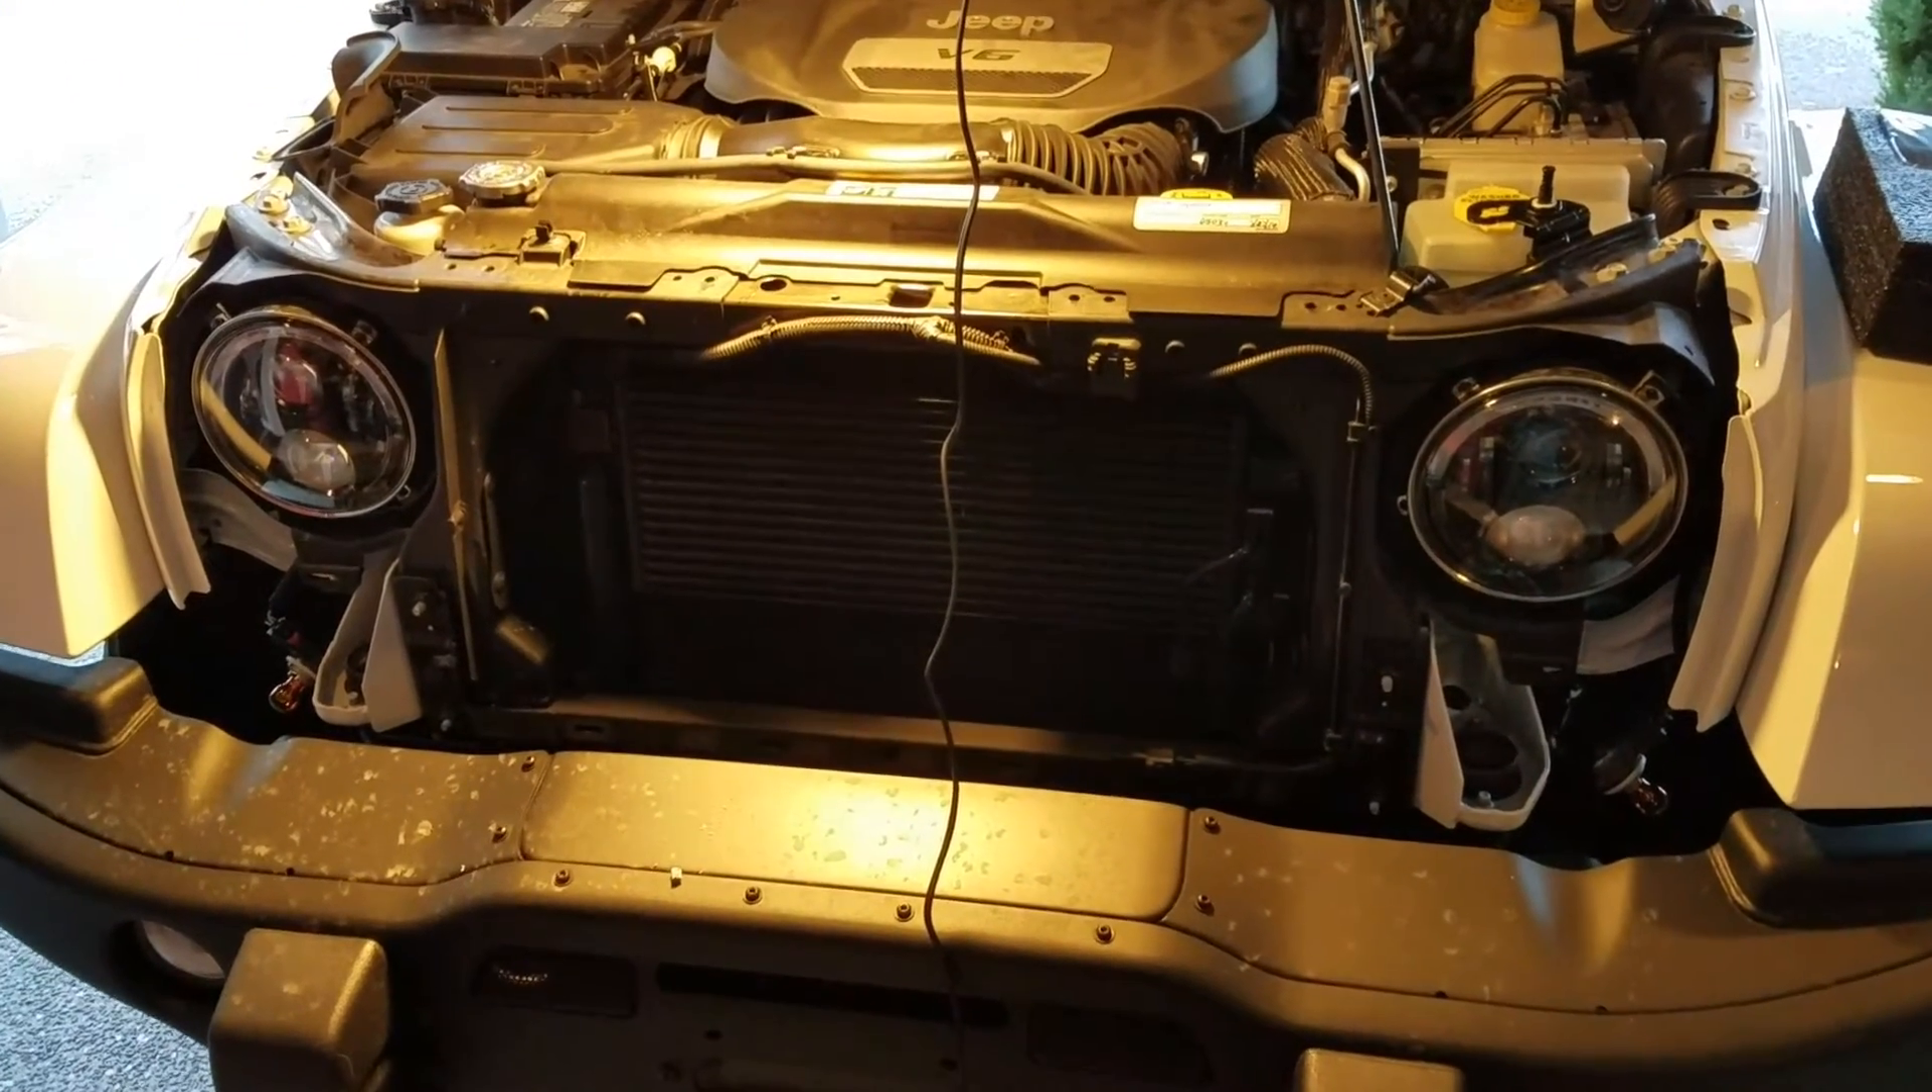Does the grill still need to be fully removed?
No.